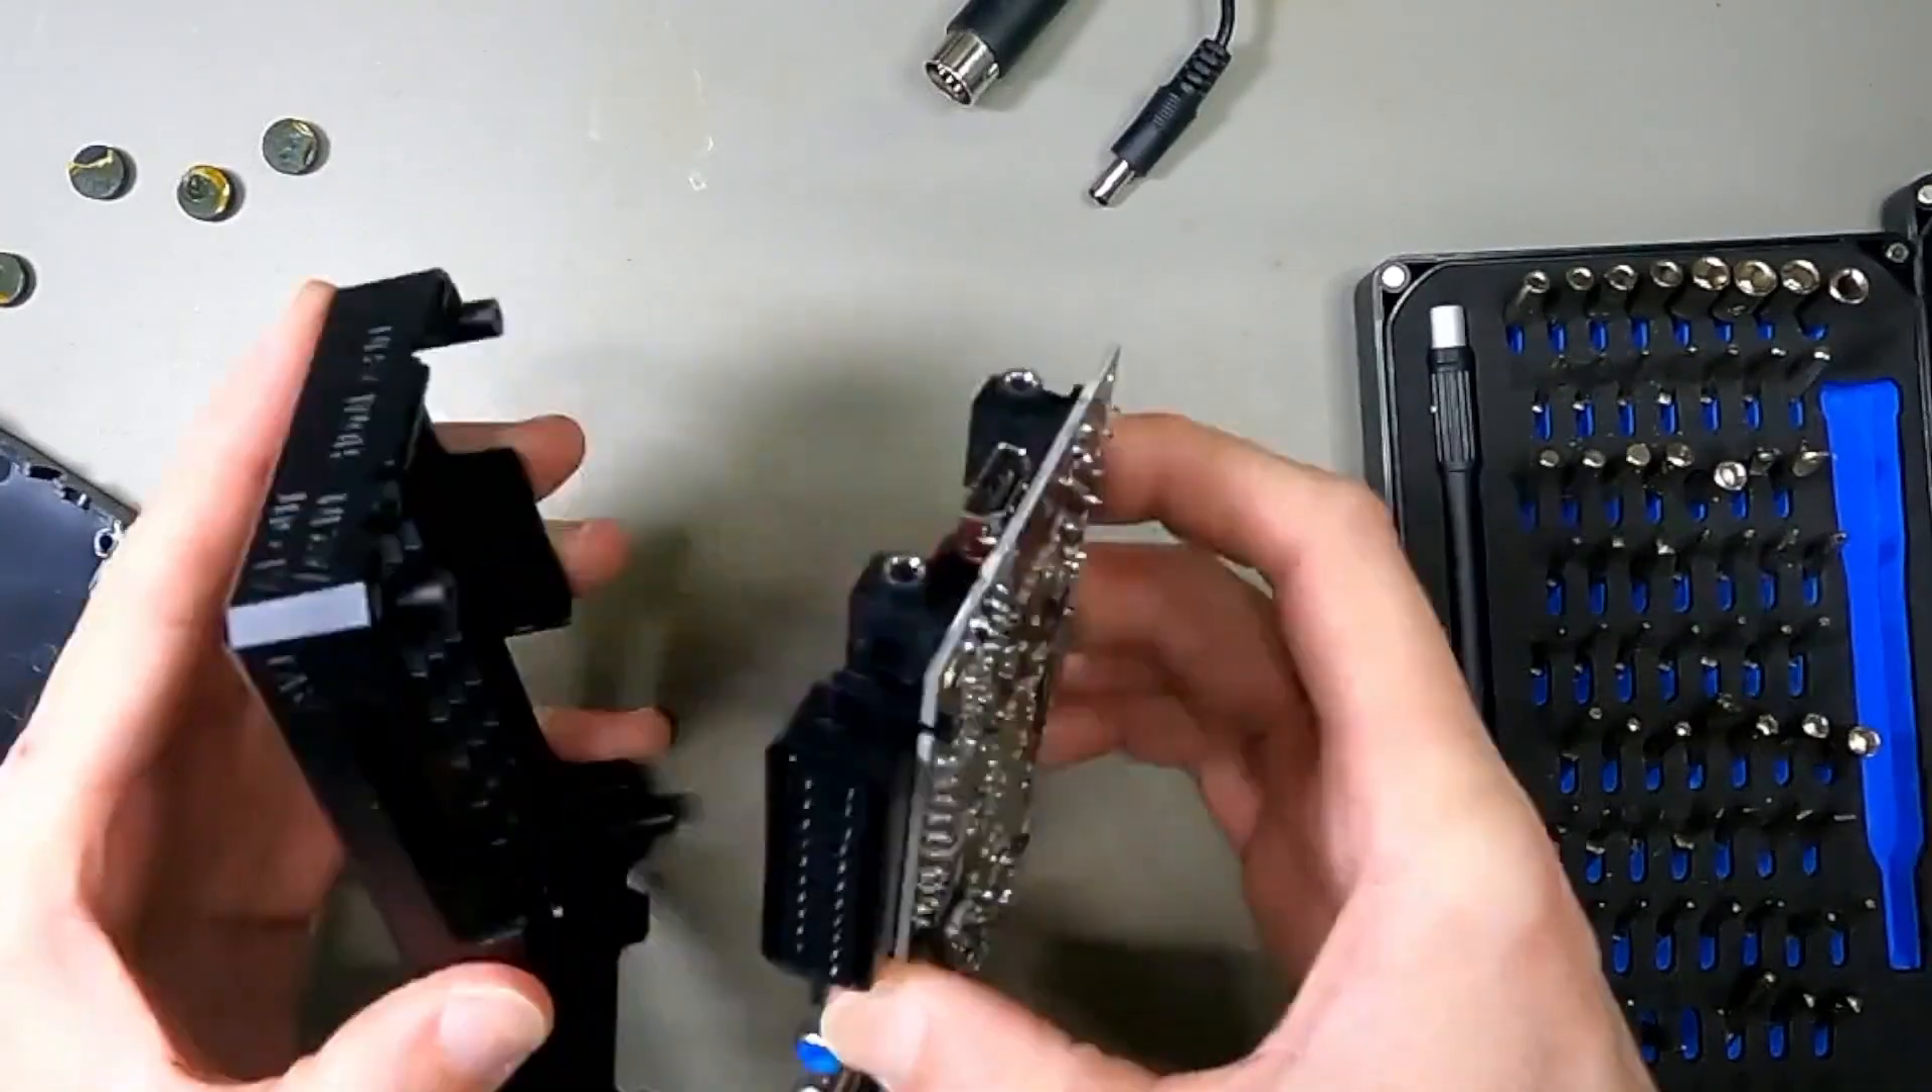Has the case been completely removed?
Yes.